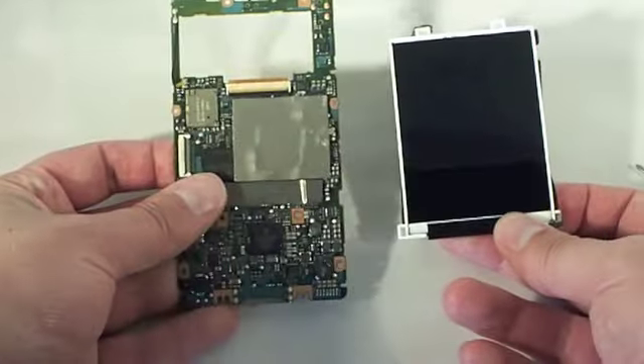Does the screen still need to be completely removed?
No.